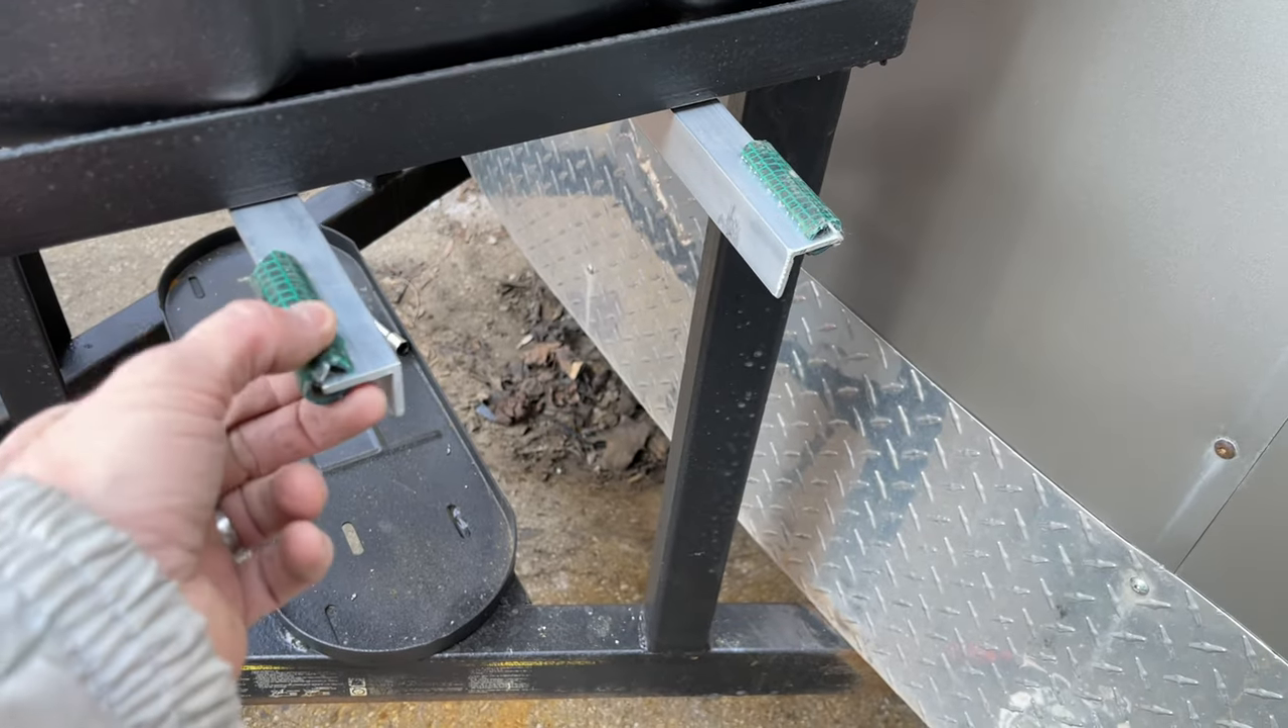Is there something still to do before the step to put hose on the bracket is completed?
No.